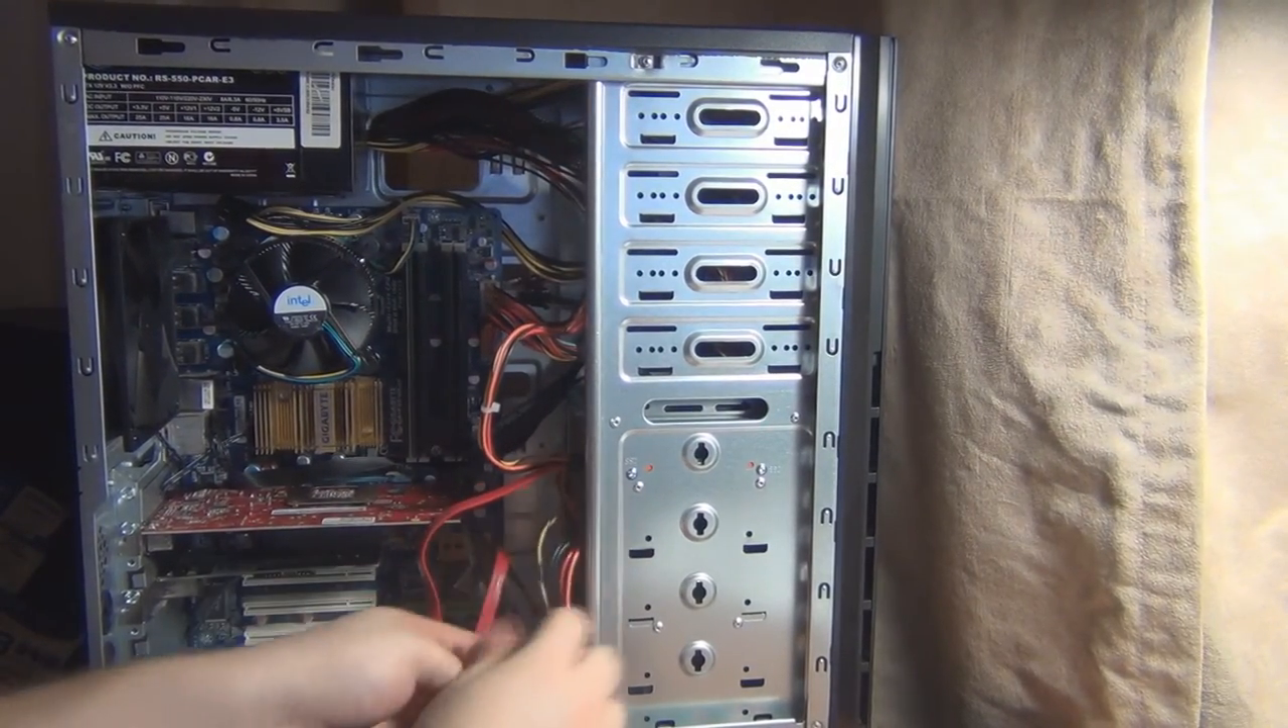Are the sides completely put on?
No.